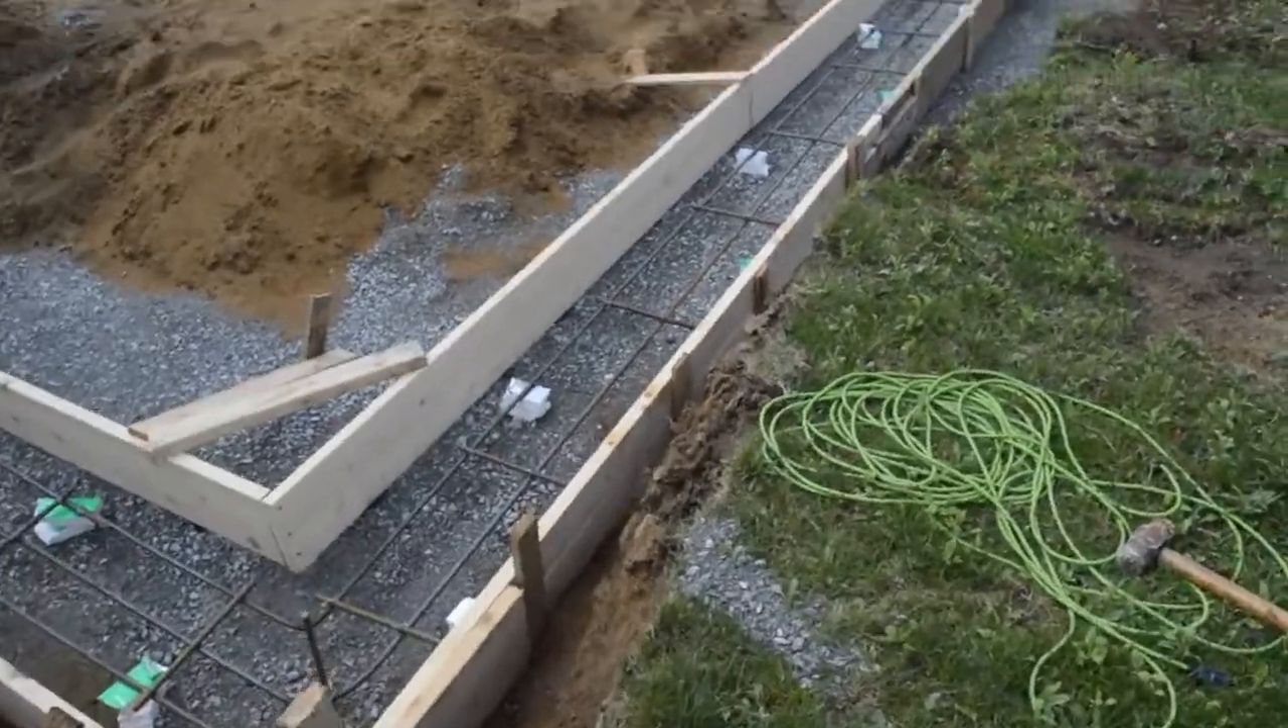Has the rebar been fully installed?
Yes.